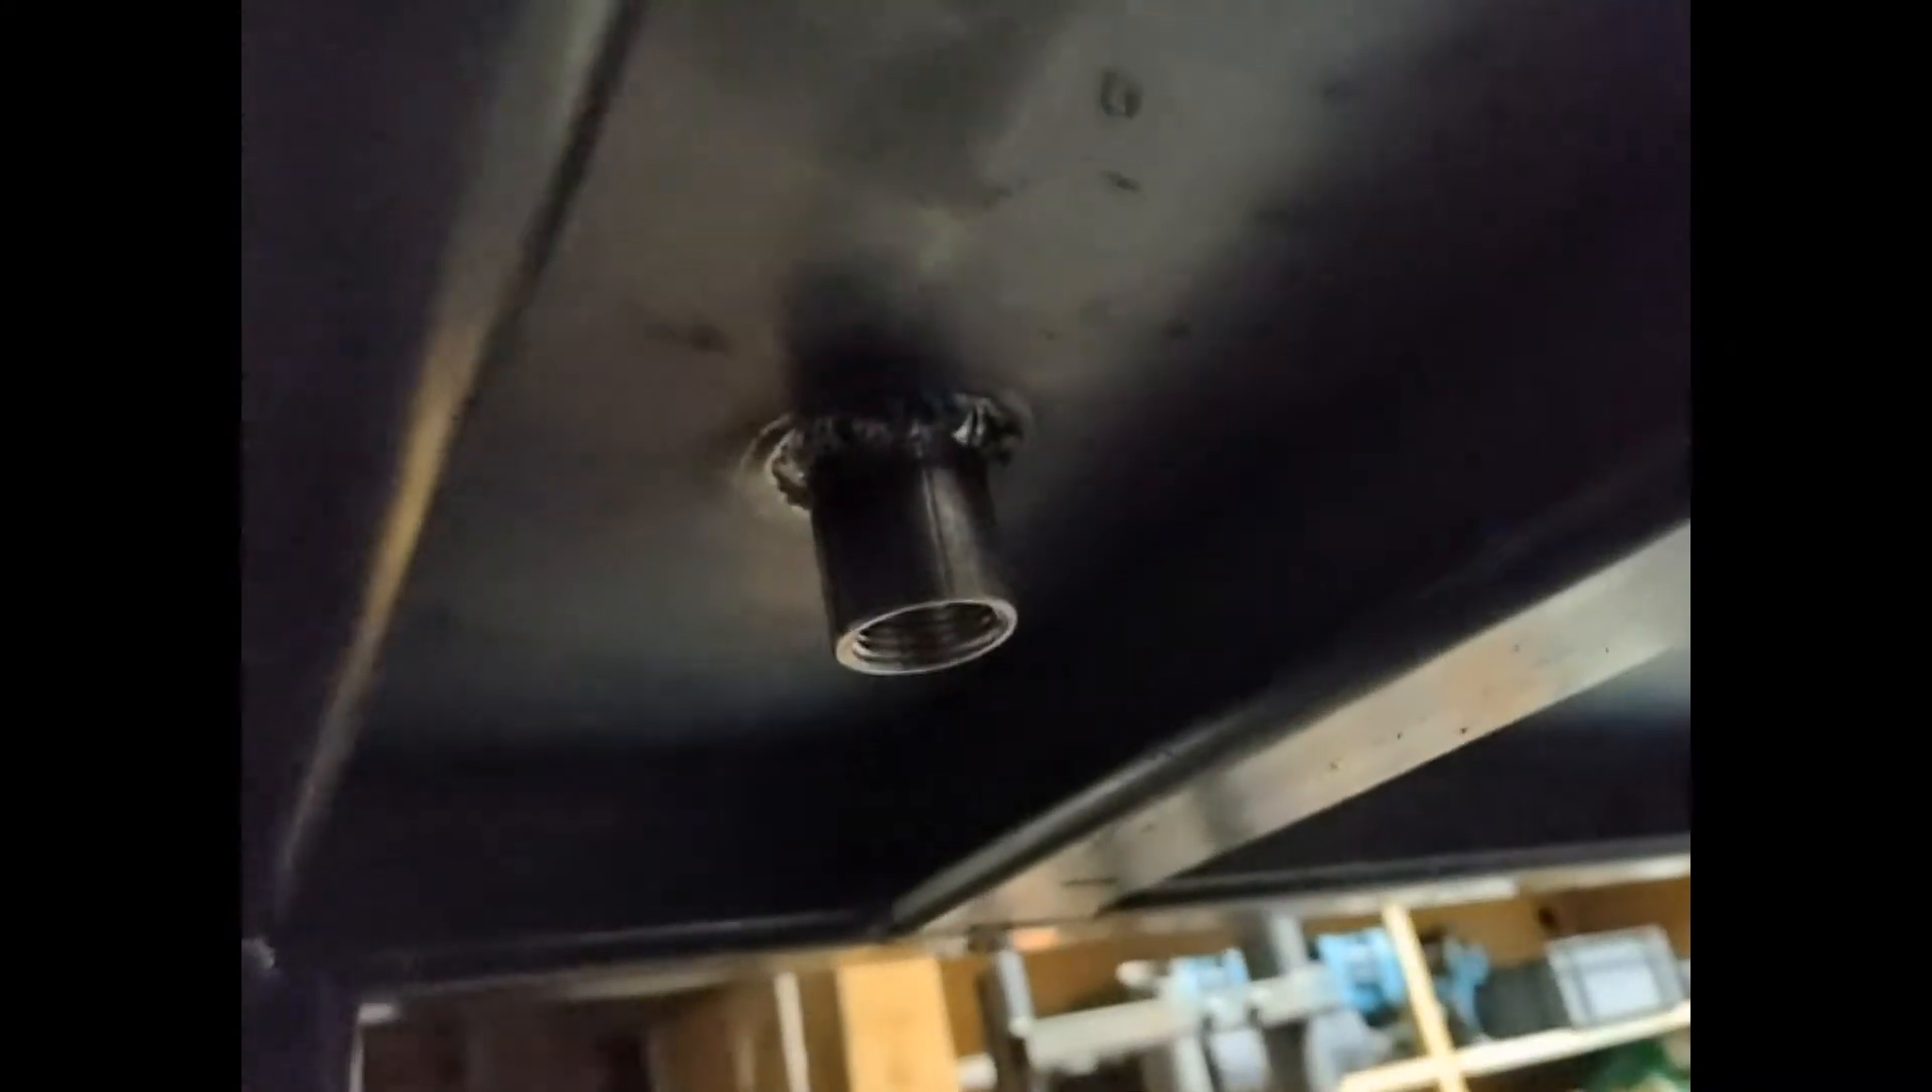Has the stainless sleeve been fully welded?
Yes.